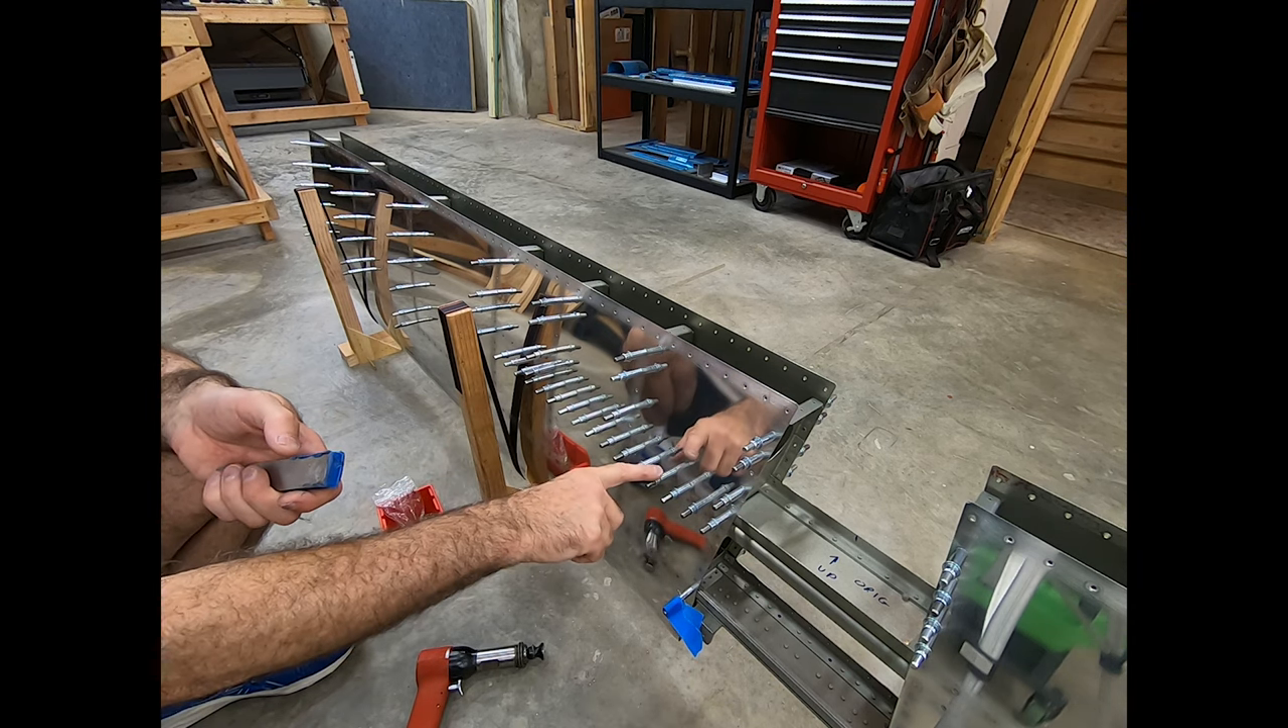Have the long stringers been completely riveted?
No.